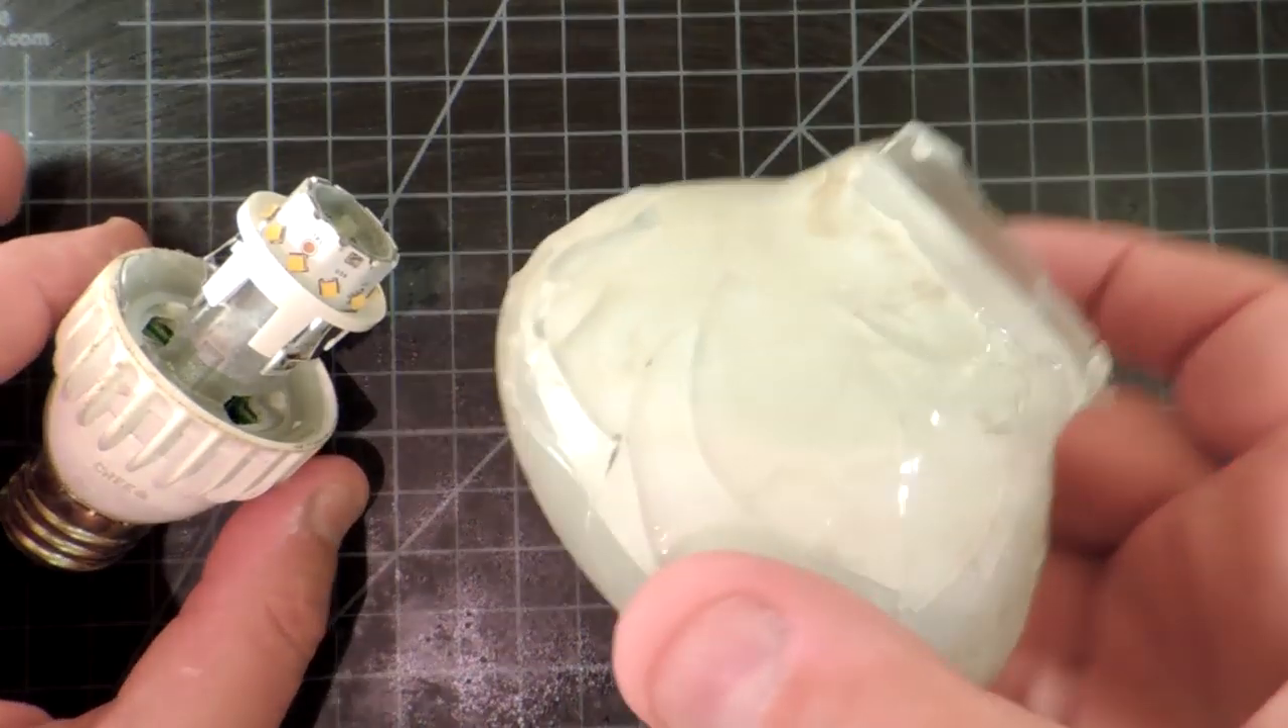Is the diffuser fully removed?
Yes.